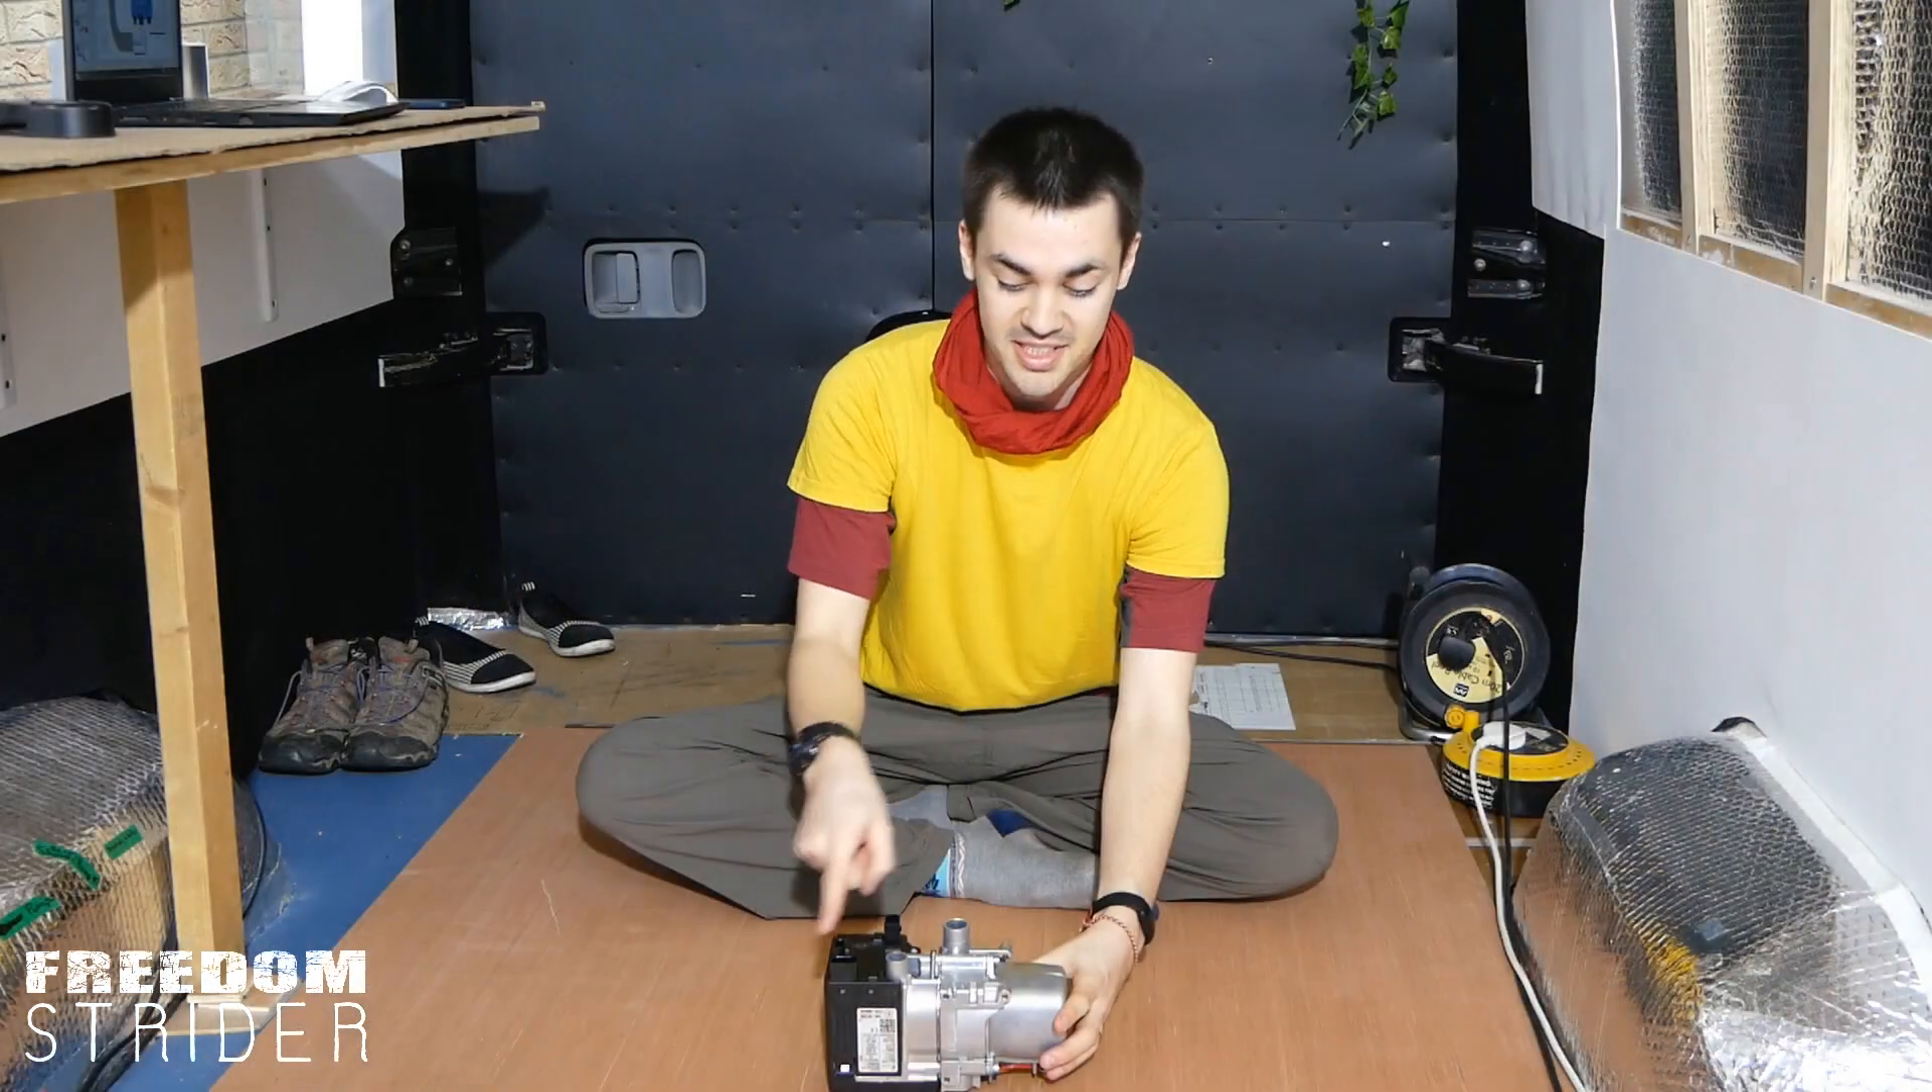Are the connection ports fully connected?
No.